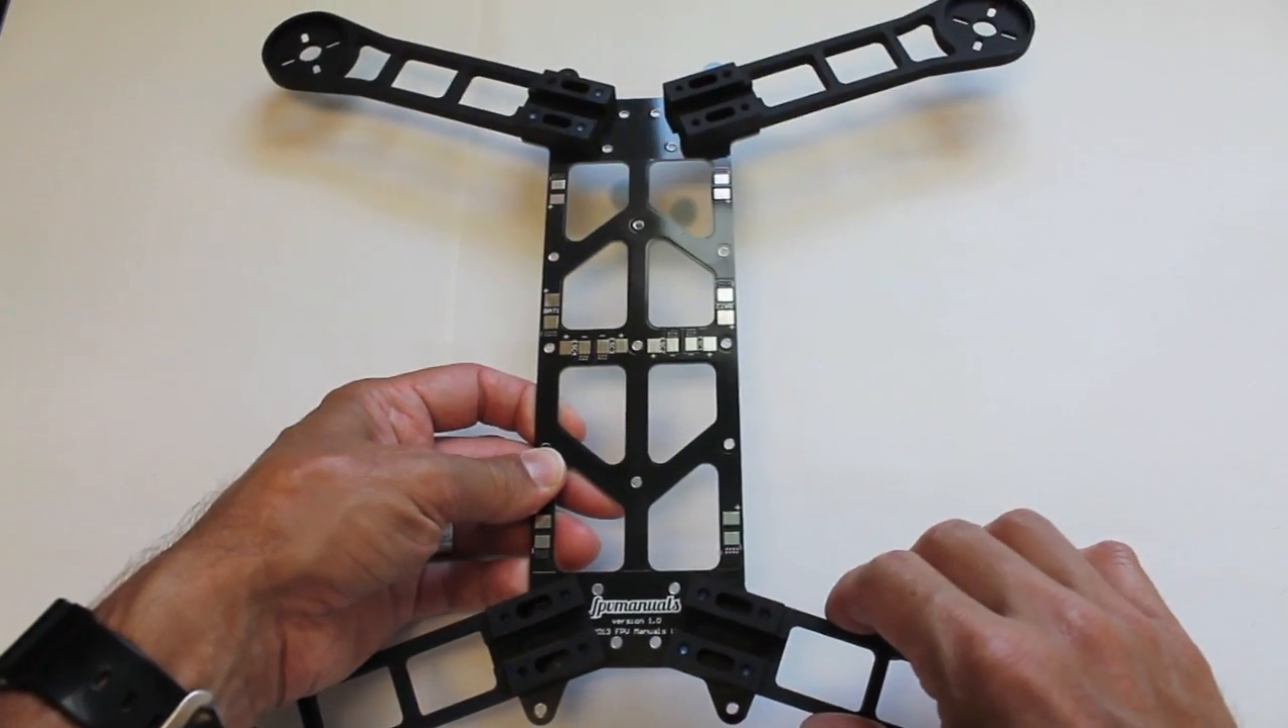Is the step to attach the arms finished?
Yes.